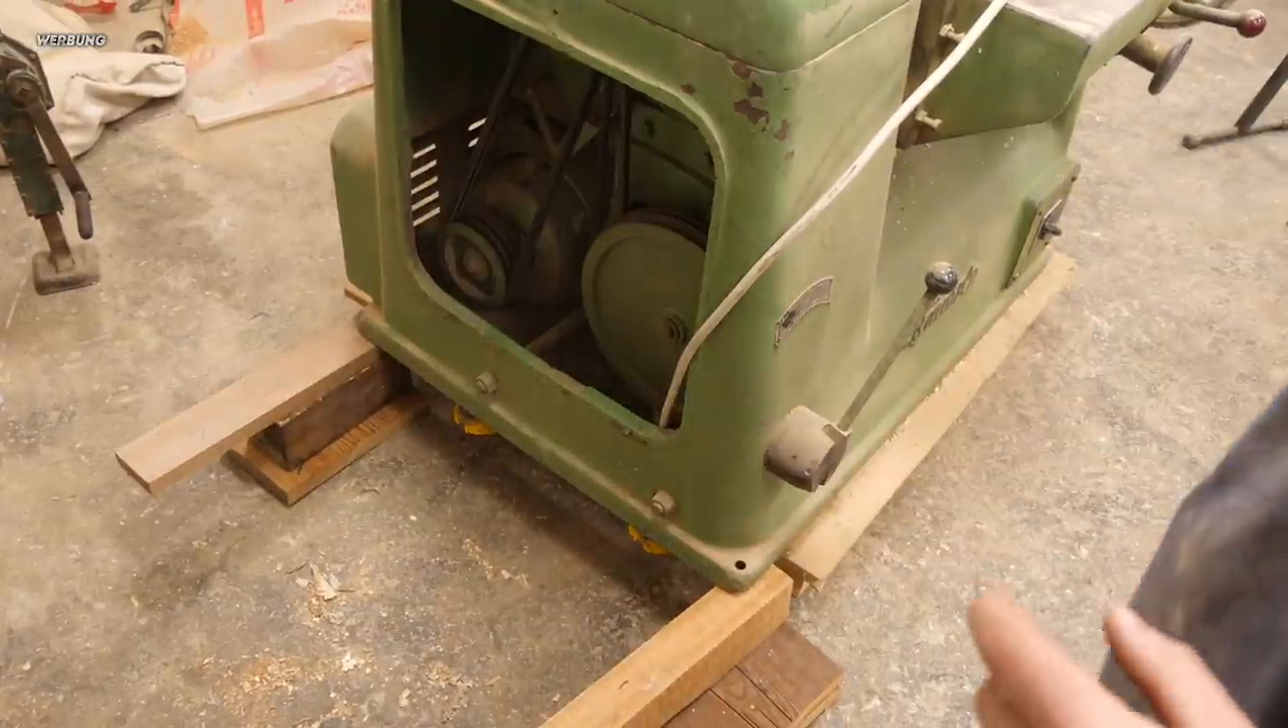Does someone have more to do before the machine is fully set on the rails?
No.